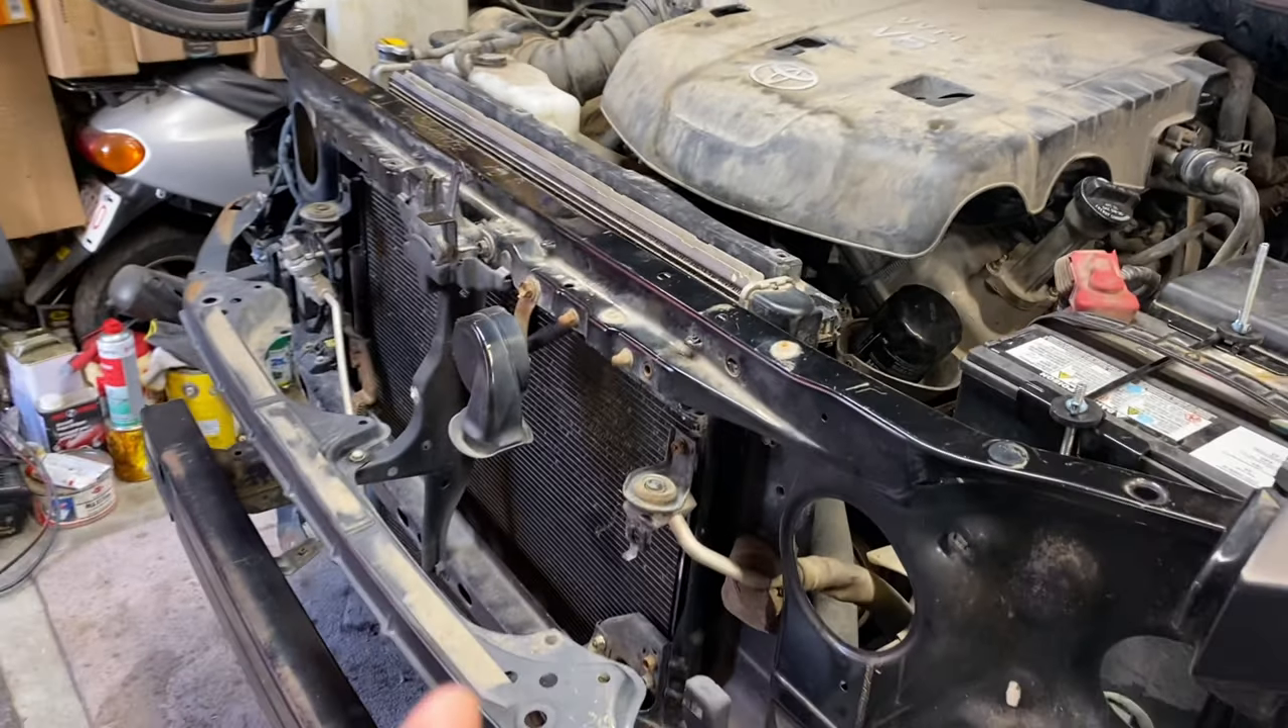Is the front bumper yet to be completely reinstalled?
Yes.